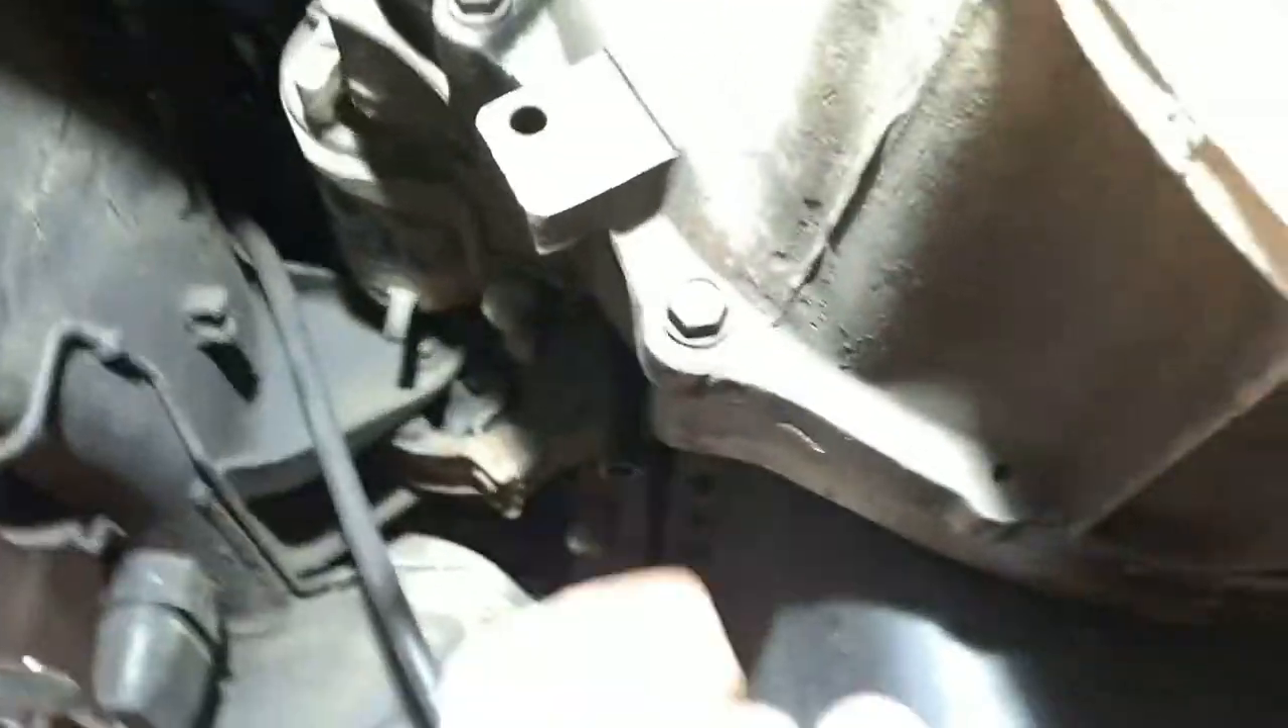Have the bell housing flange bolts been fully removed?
No.